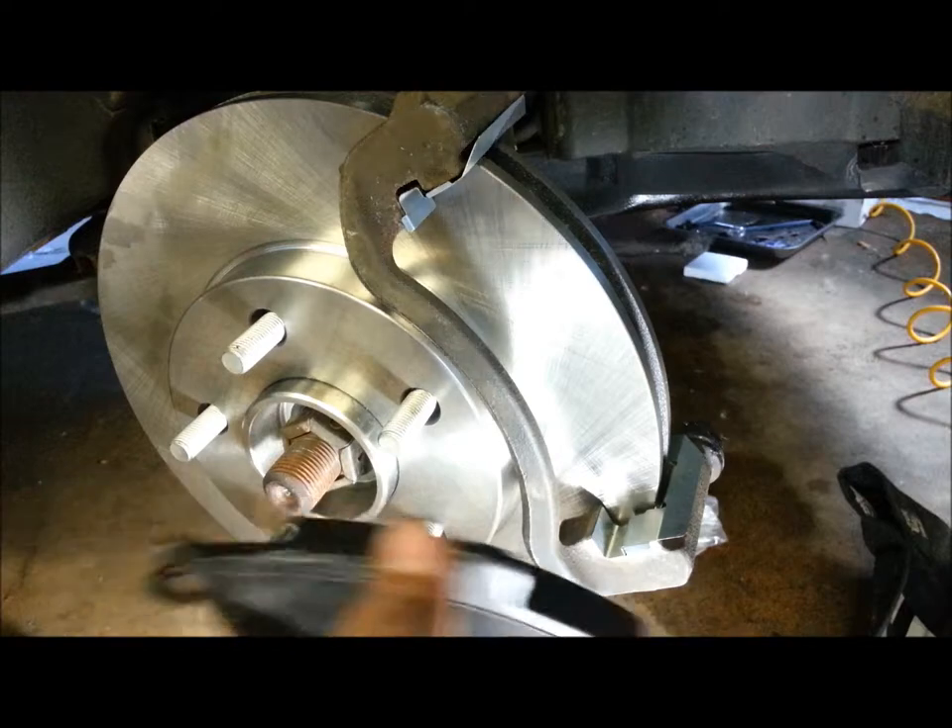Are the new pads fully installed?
No.